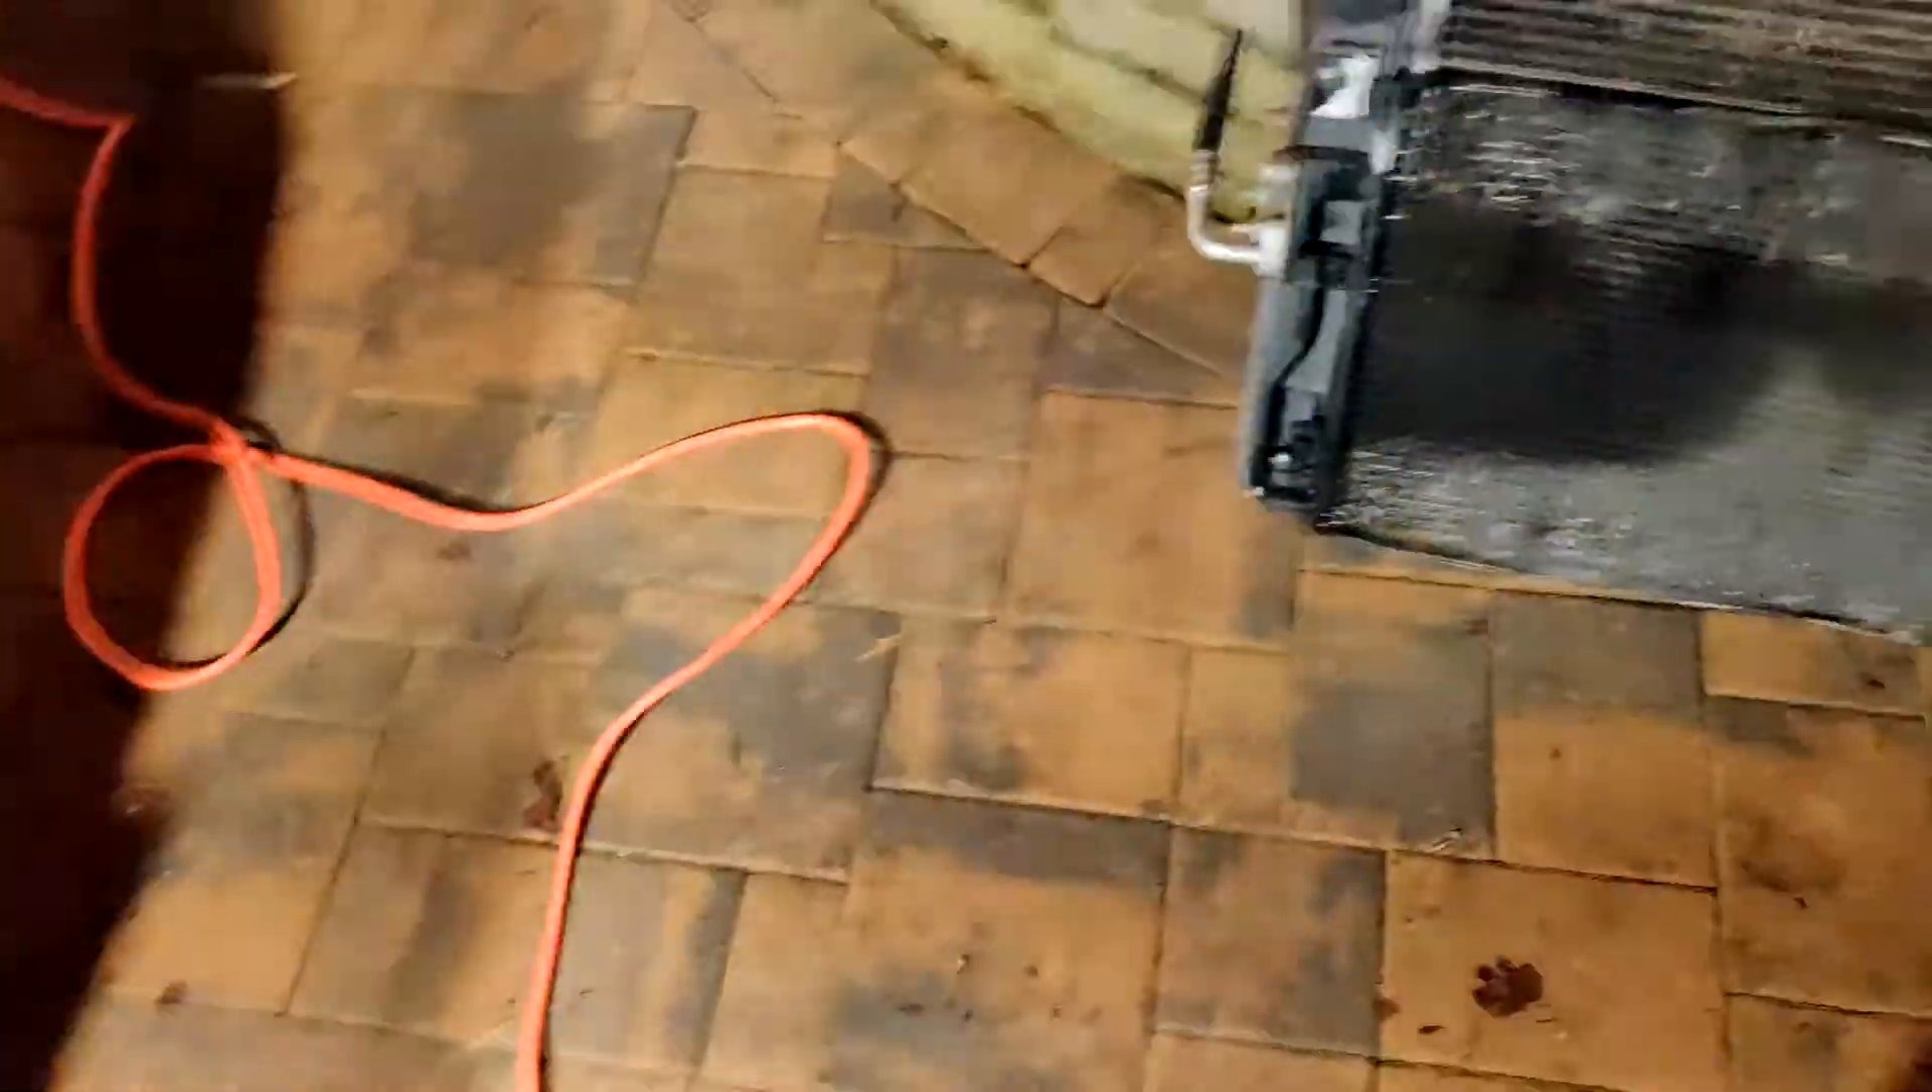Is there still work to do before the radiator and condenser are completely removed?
No.